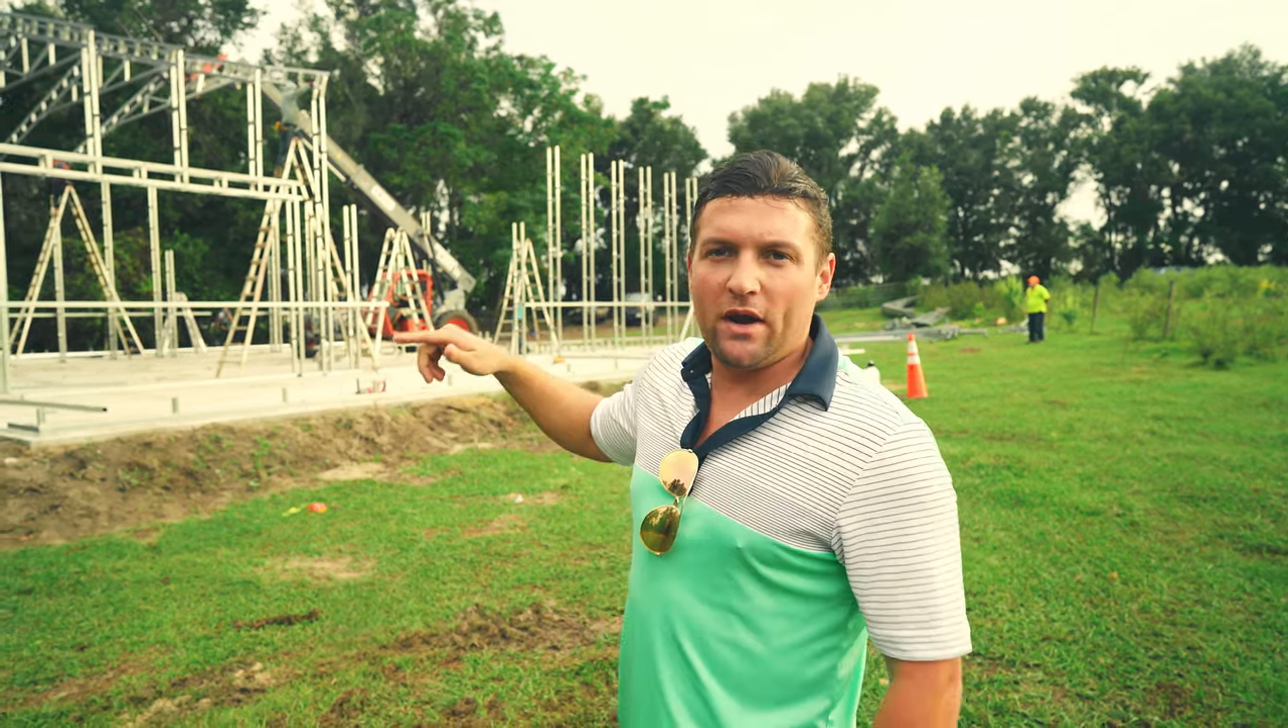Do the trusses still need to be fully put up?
Yes.